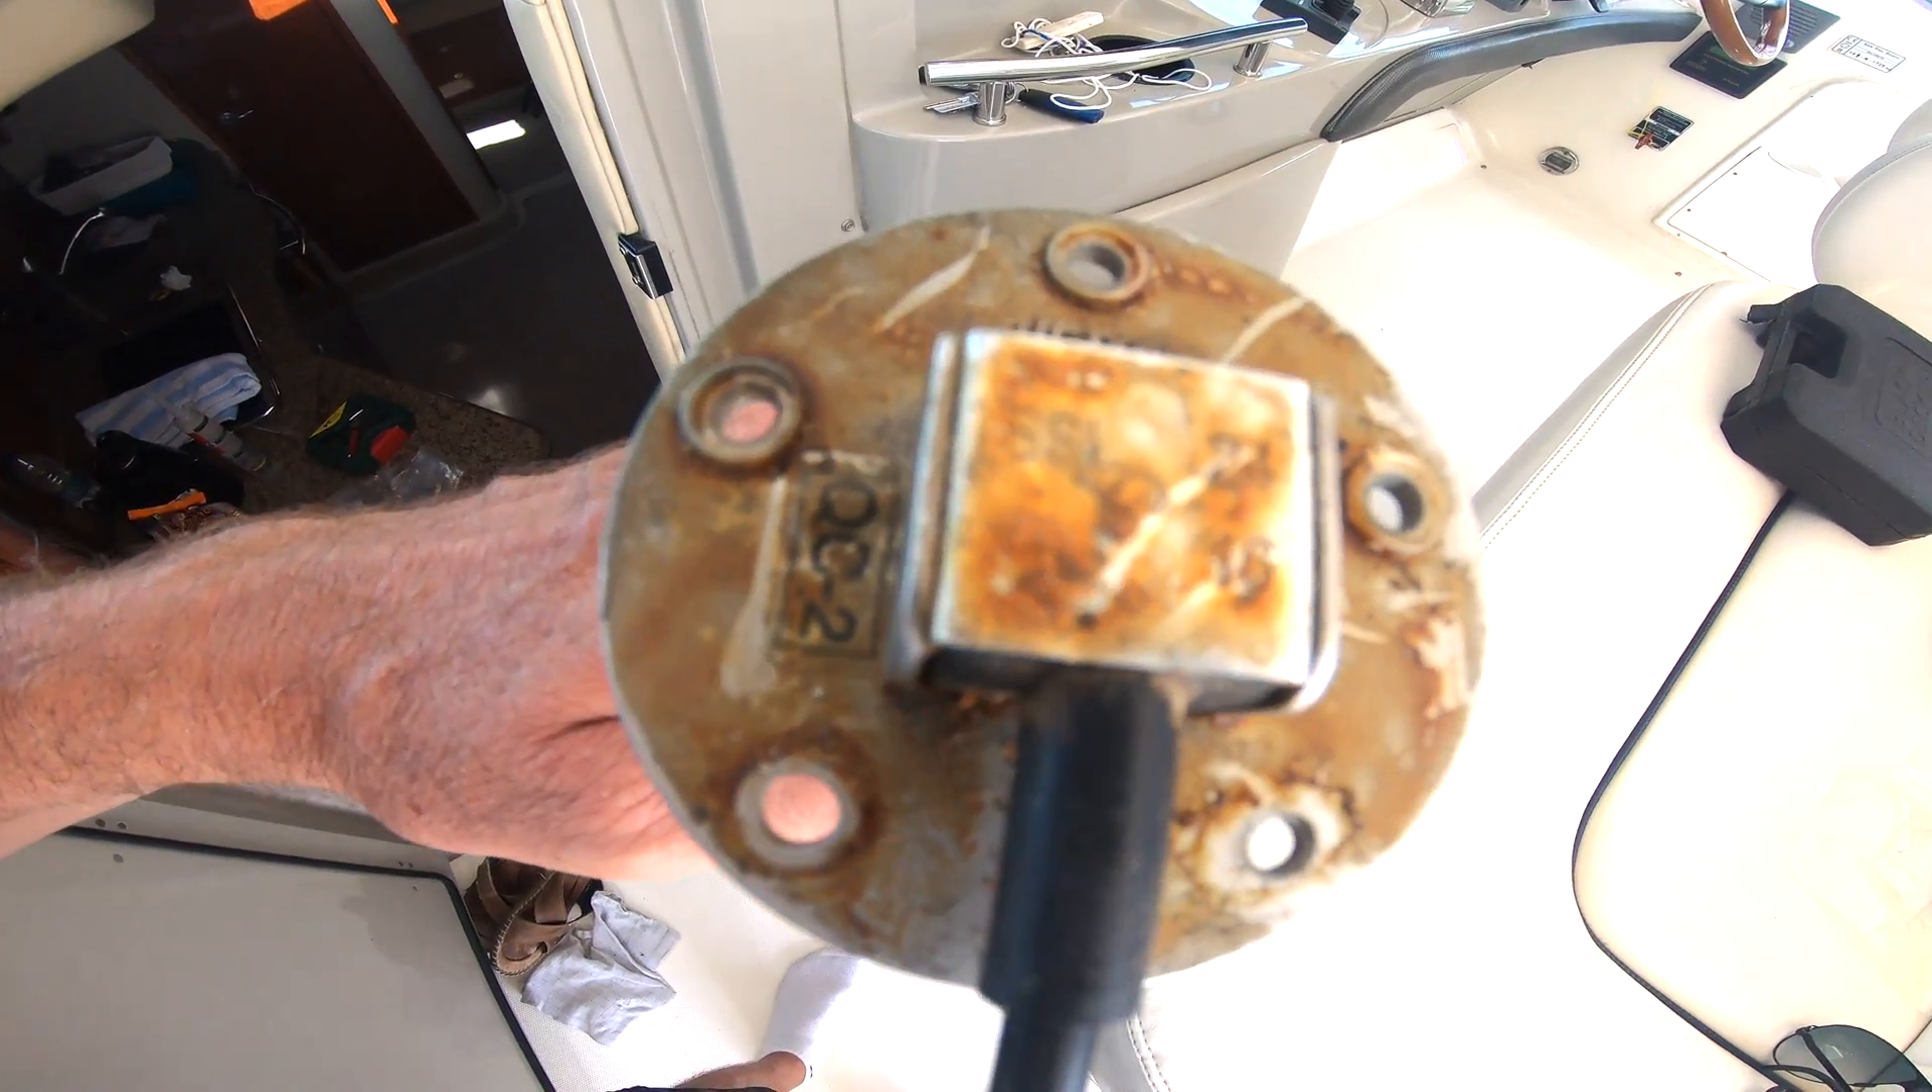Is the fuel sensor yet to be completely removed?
No.